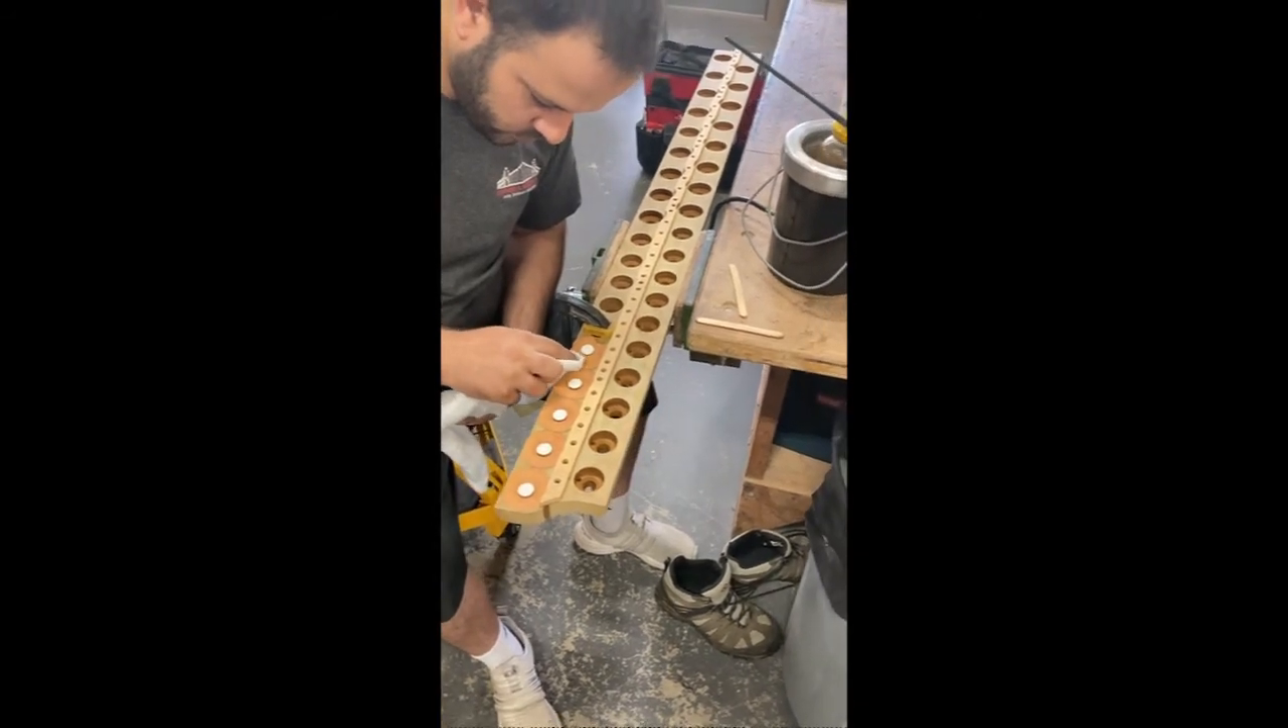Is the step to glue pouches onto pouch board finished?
No.